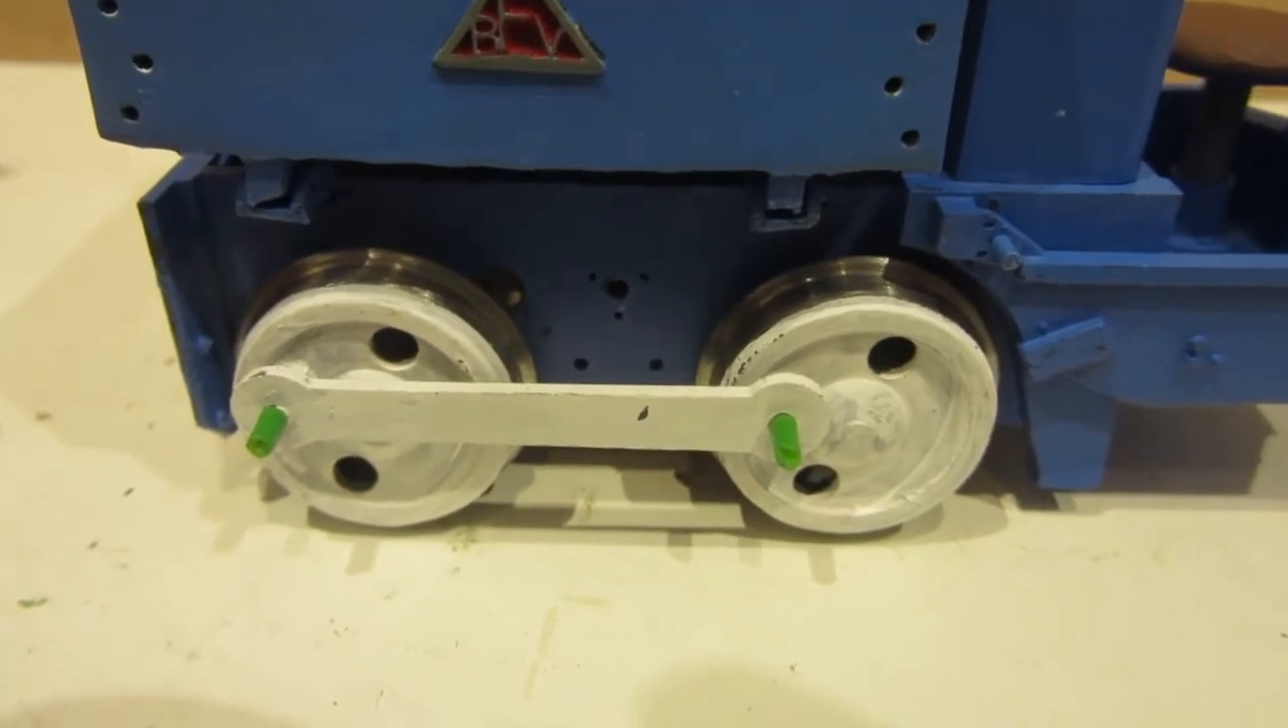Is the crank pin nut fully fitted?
No.